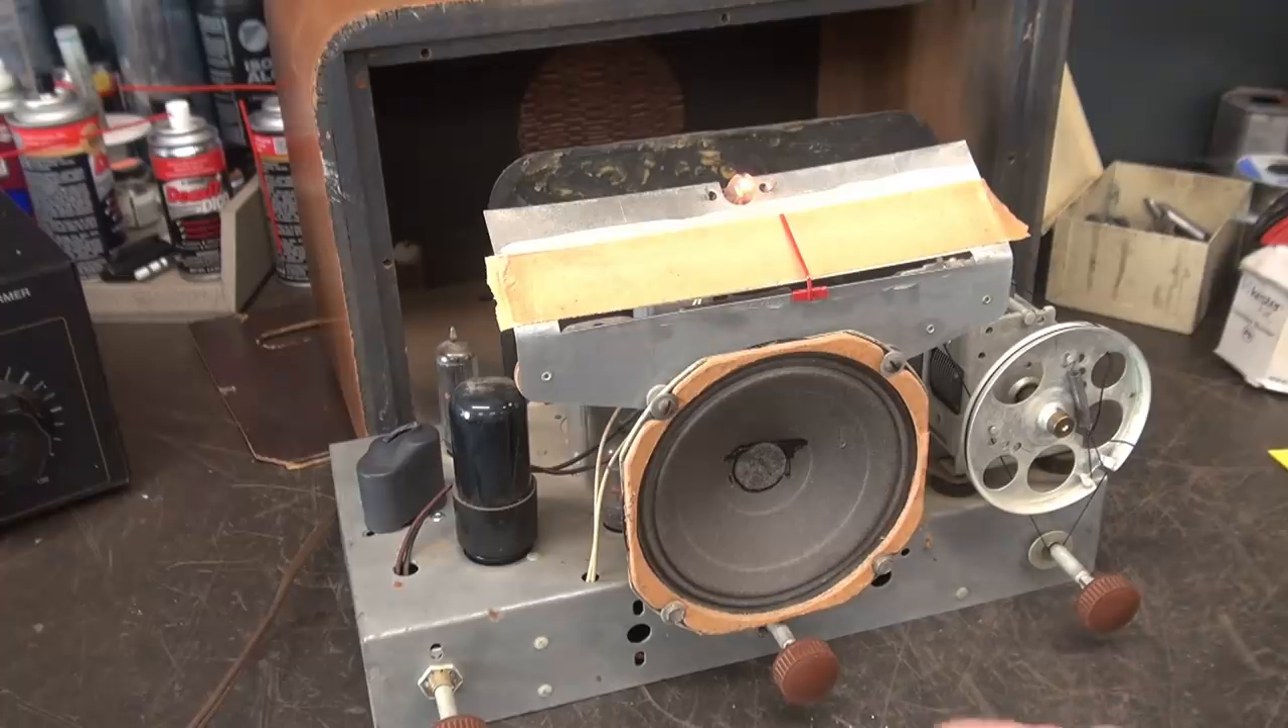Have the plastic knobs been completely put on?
Yes.